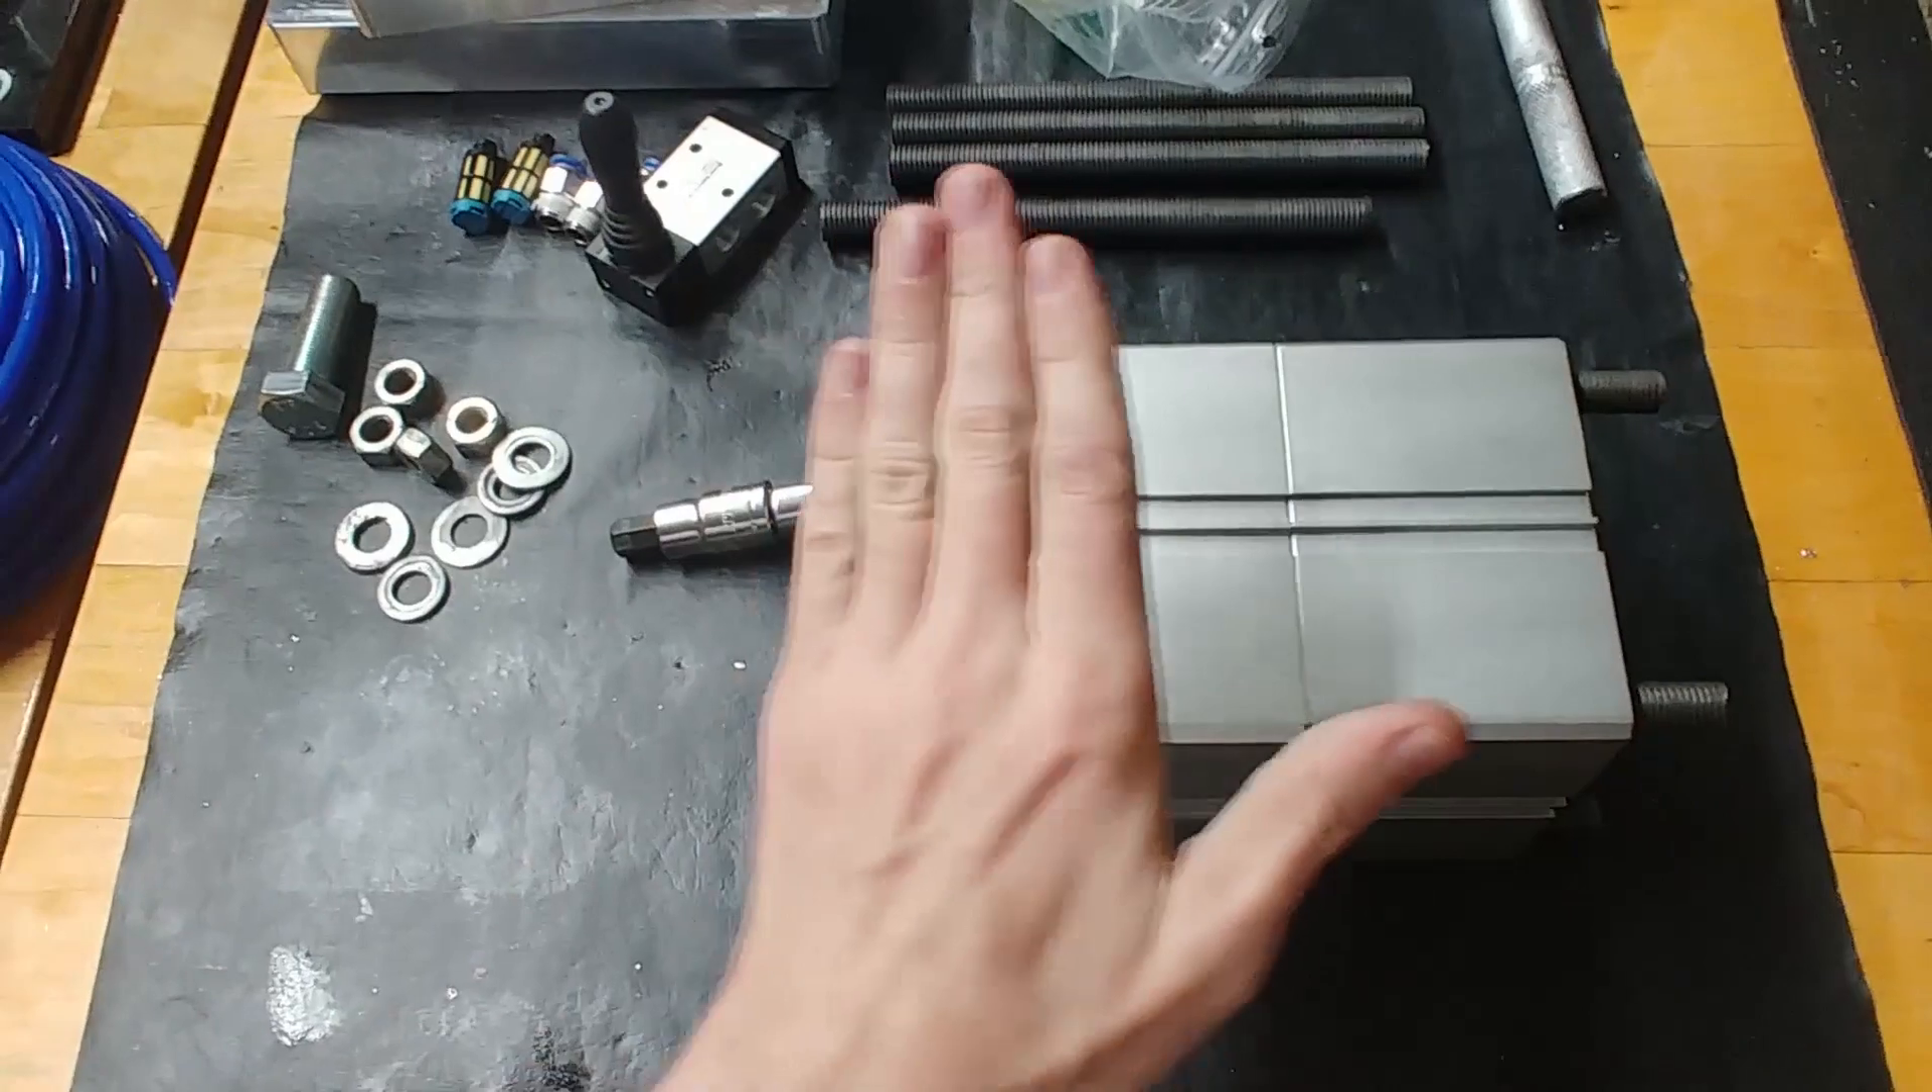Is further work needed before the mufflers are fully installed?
Yes.